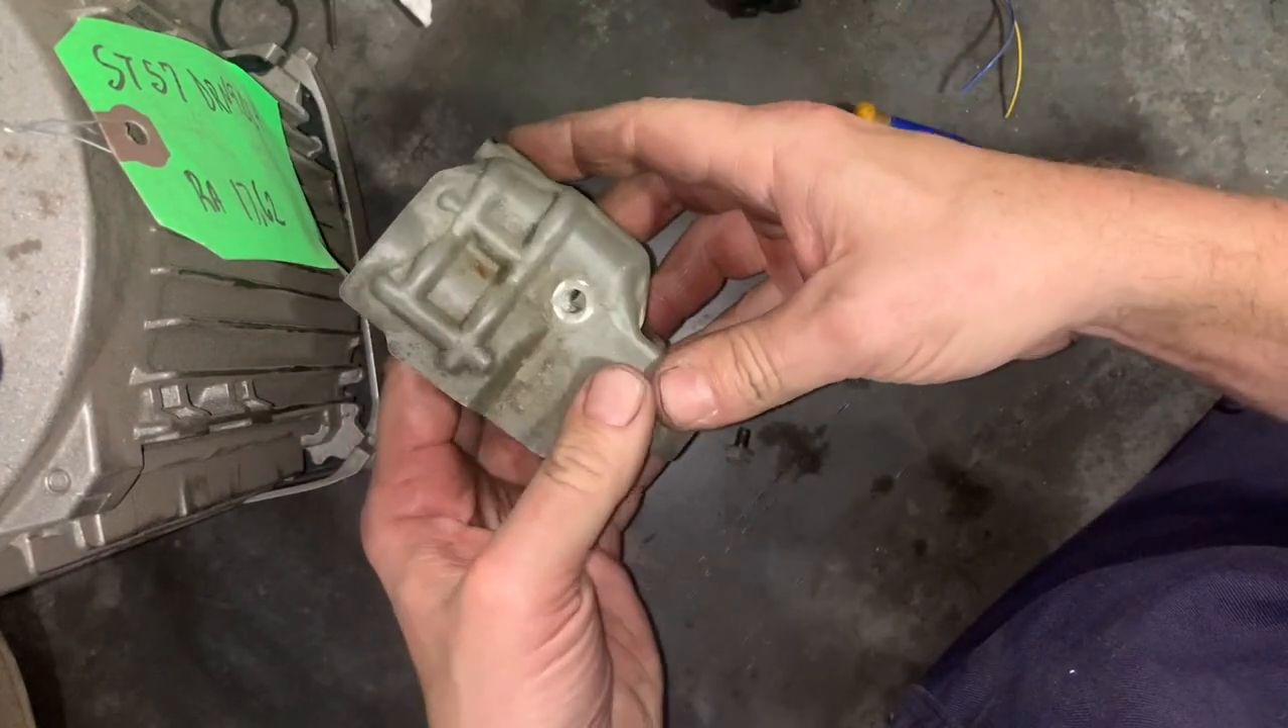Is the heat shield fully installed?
No.